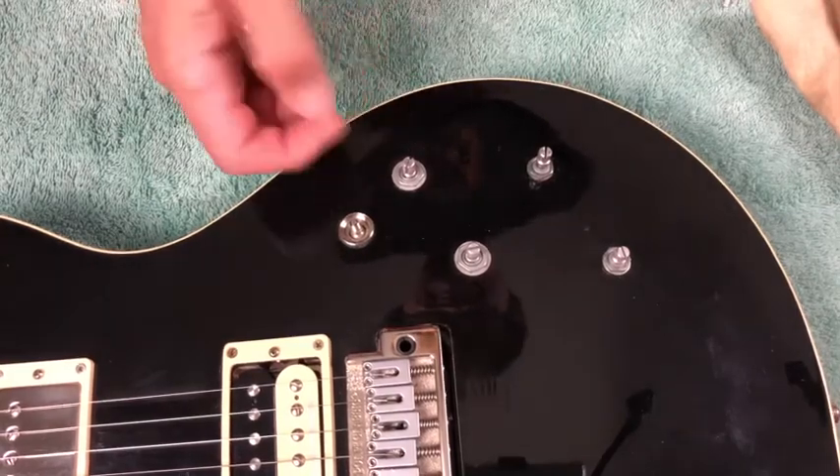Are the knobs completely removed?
Yes.